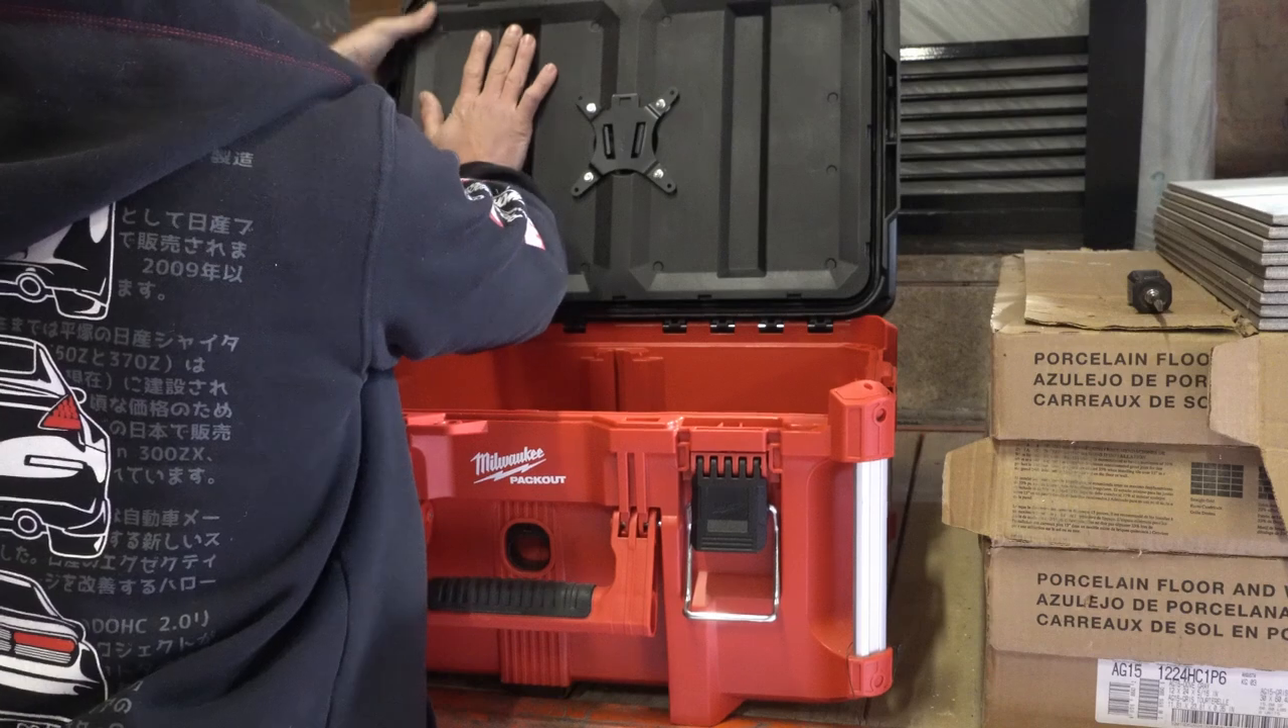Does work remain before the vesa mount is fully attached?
No.